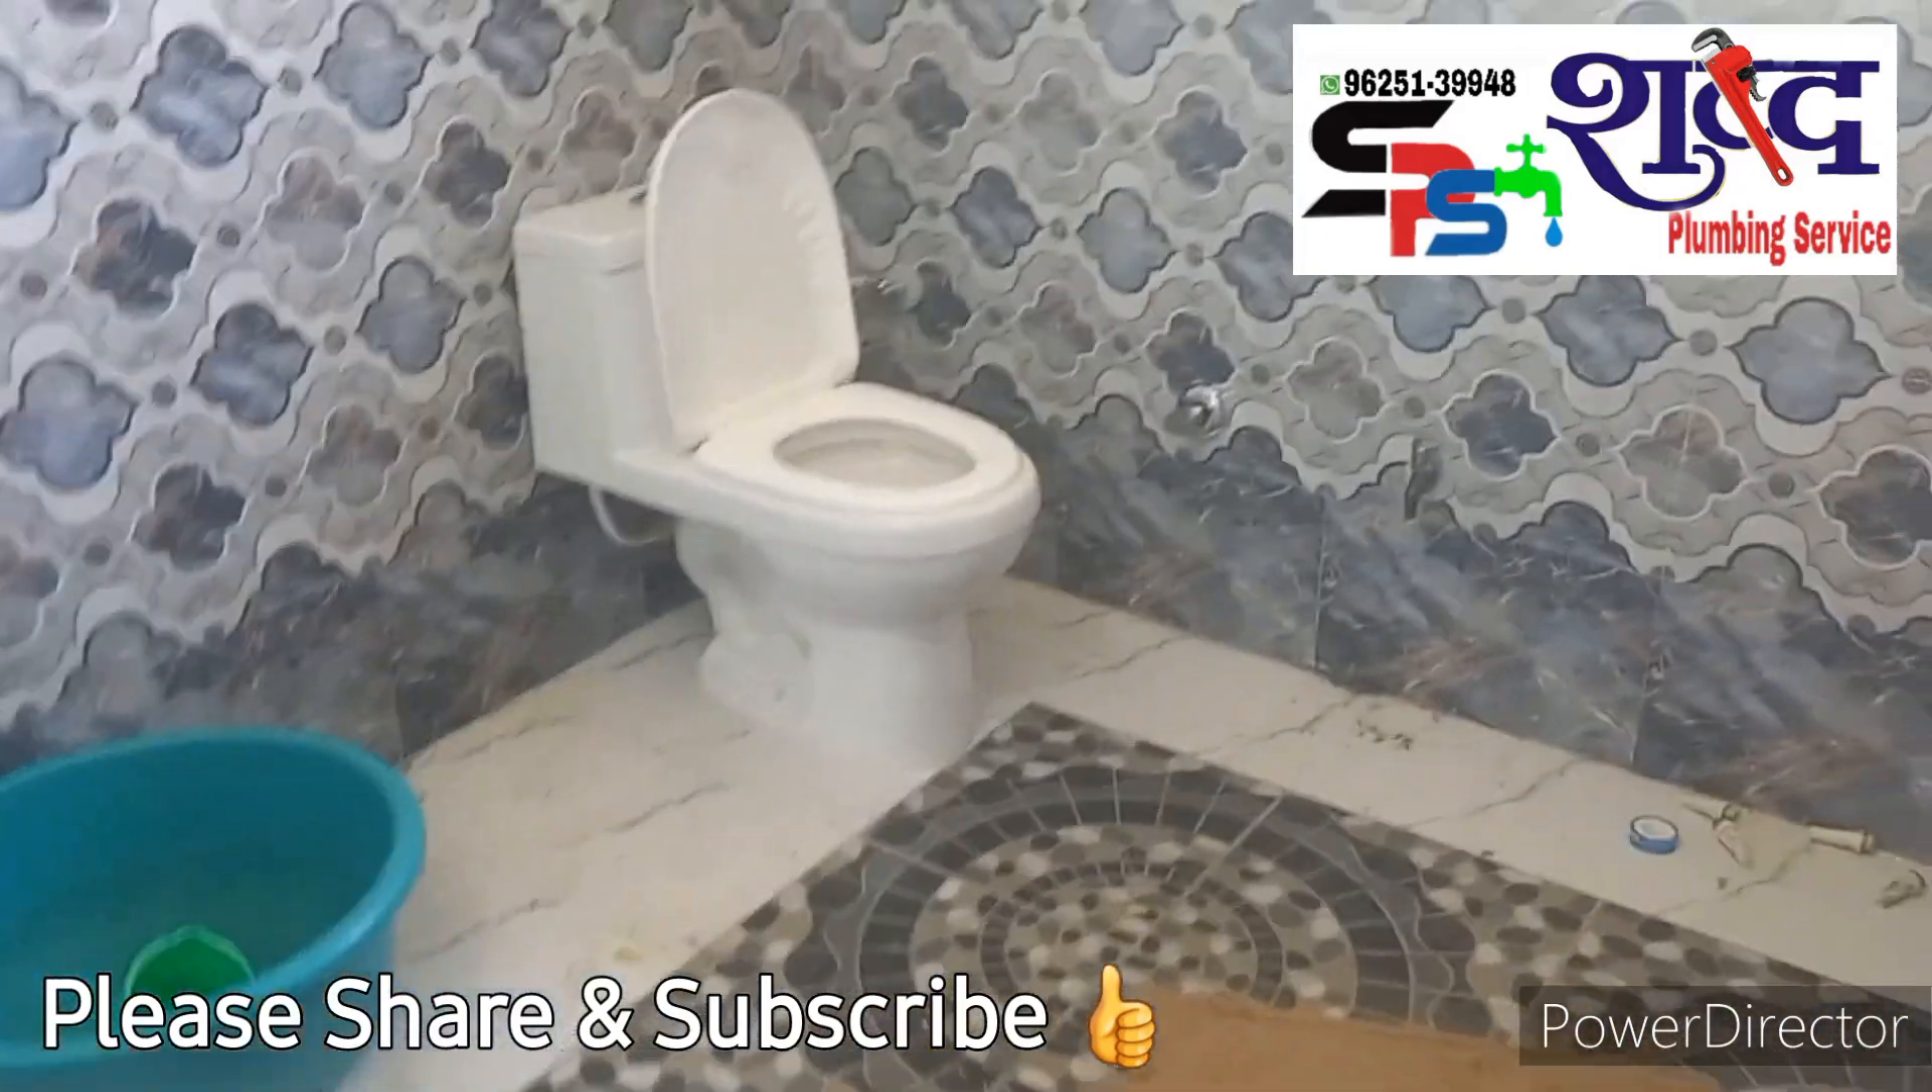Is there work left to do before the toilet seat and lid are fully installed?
No.